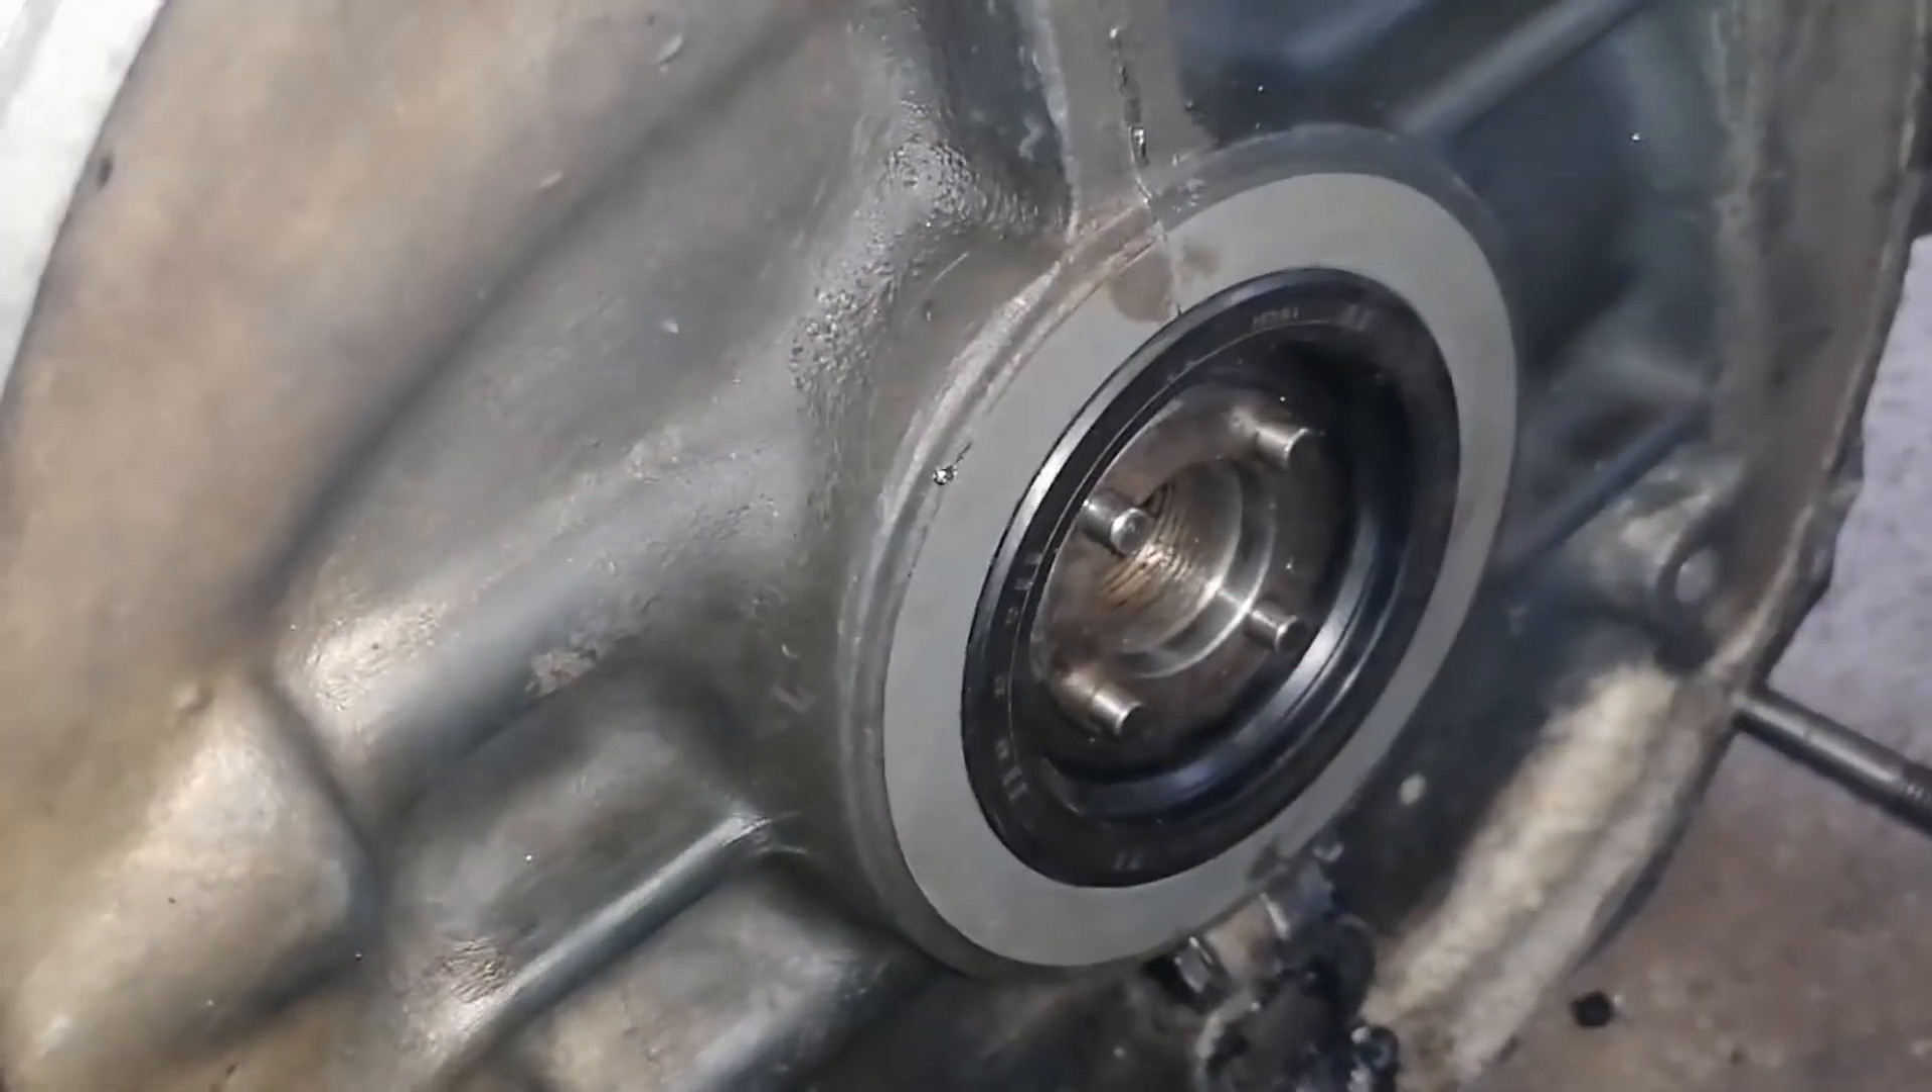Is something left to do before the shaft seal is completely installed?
No.